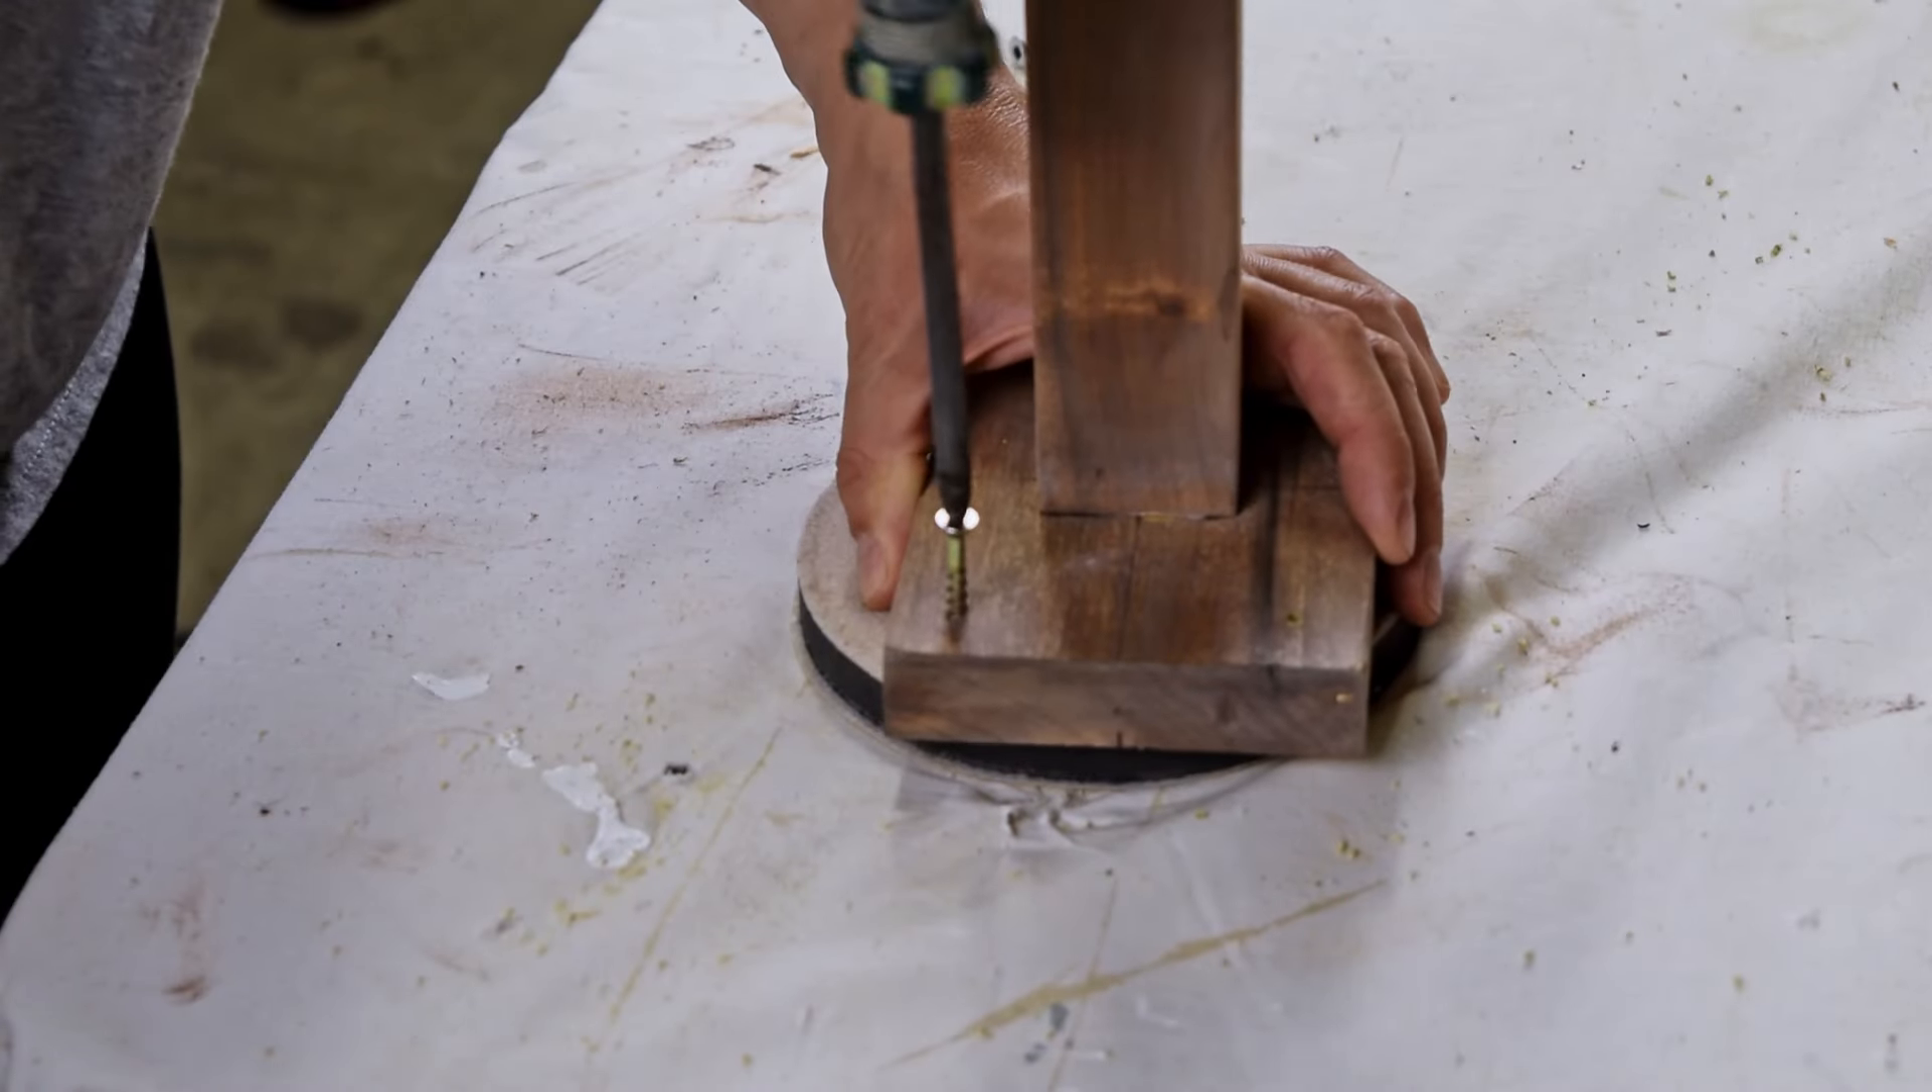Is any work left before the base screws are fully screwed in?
Yes.